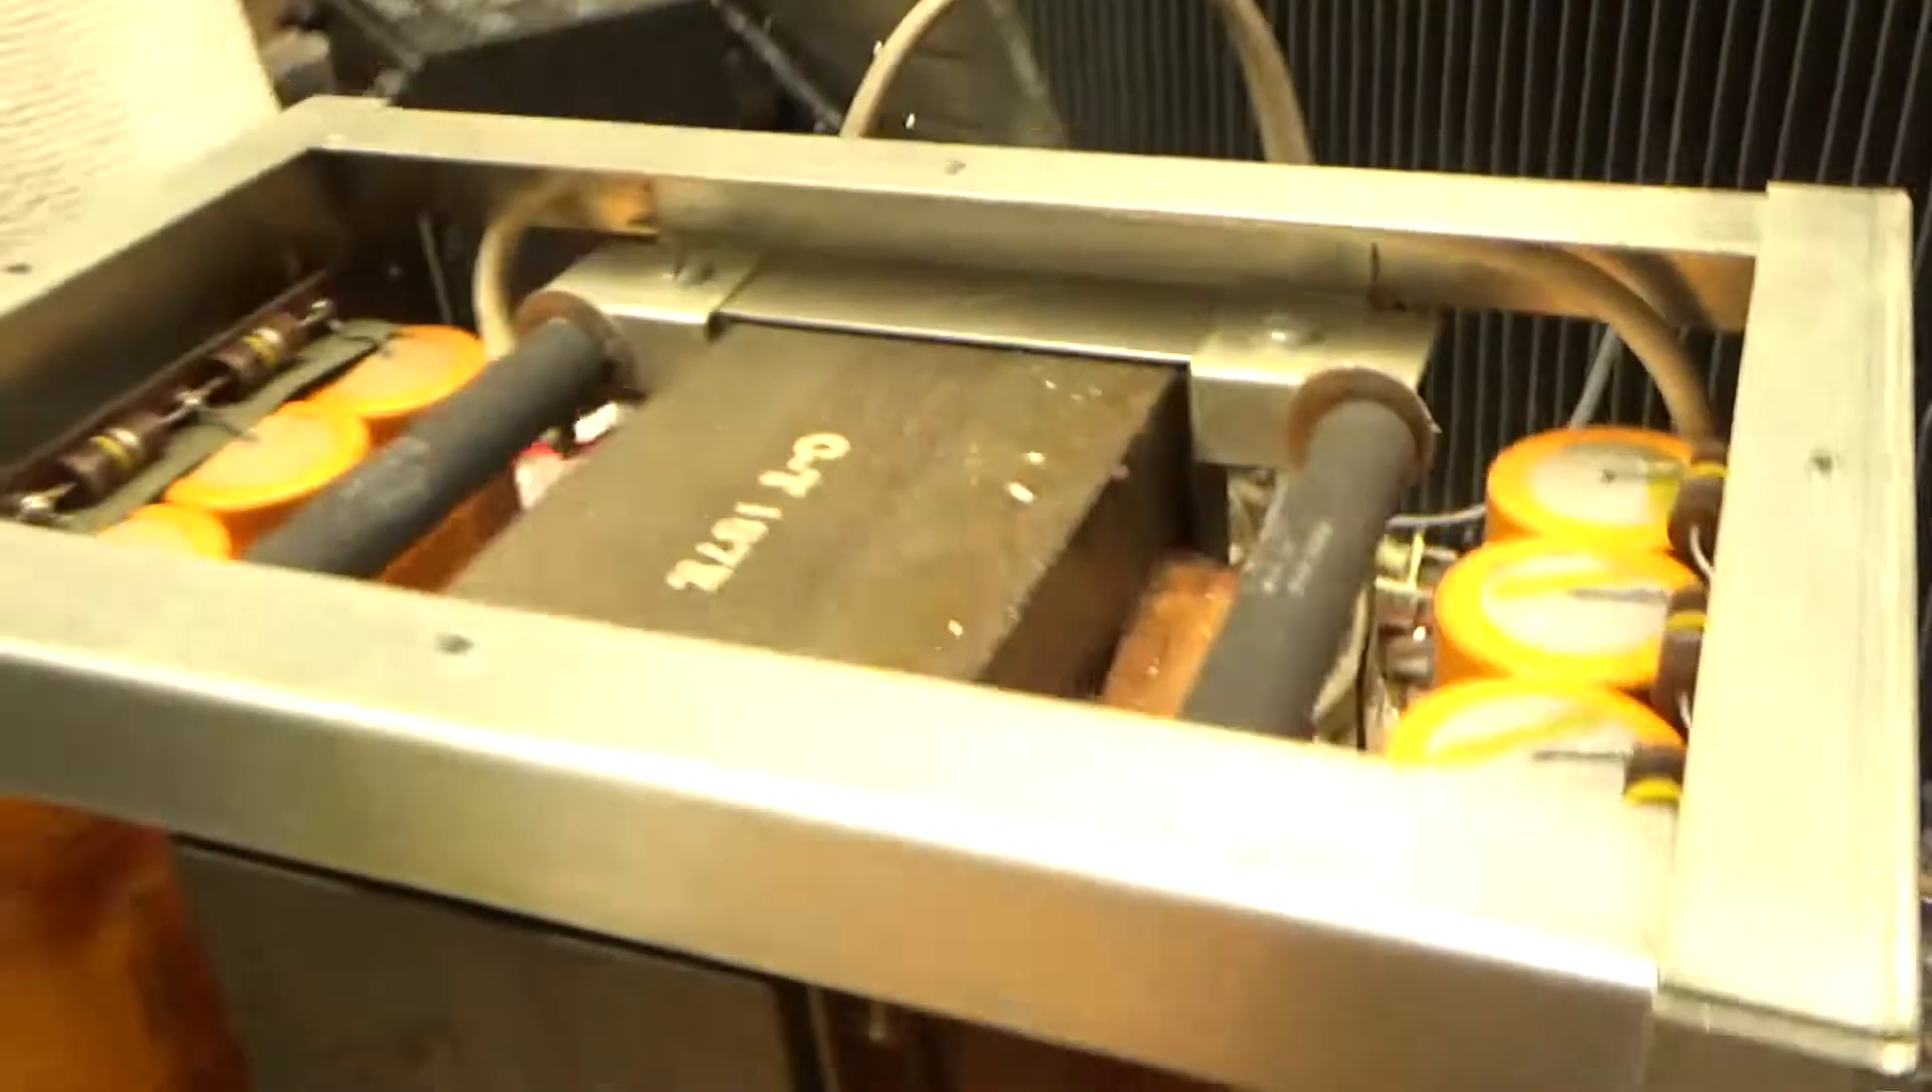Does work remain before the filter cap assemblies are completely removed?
Yes.